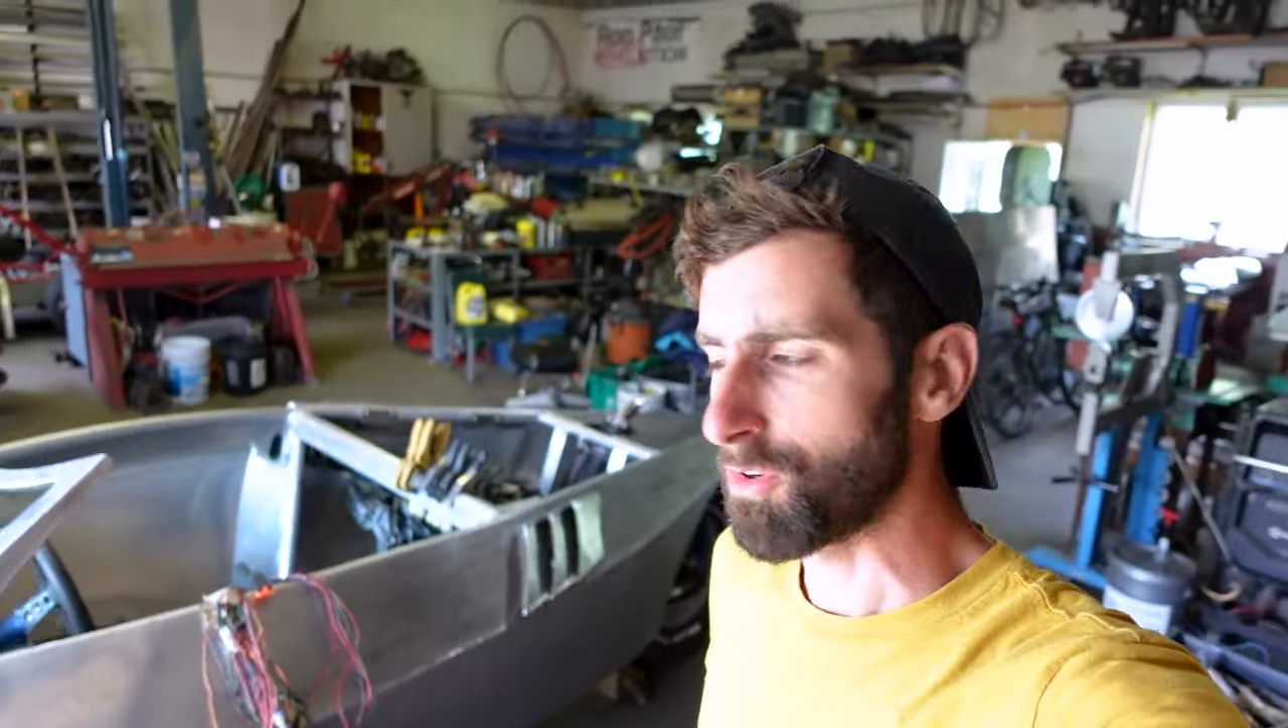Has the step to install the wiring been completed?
No.